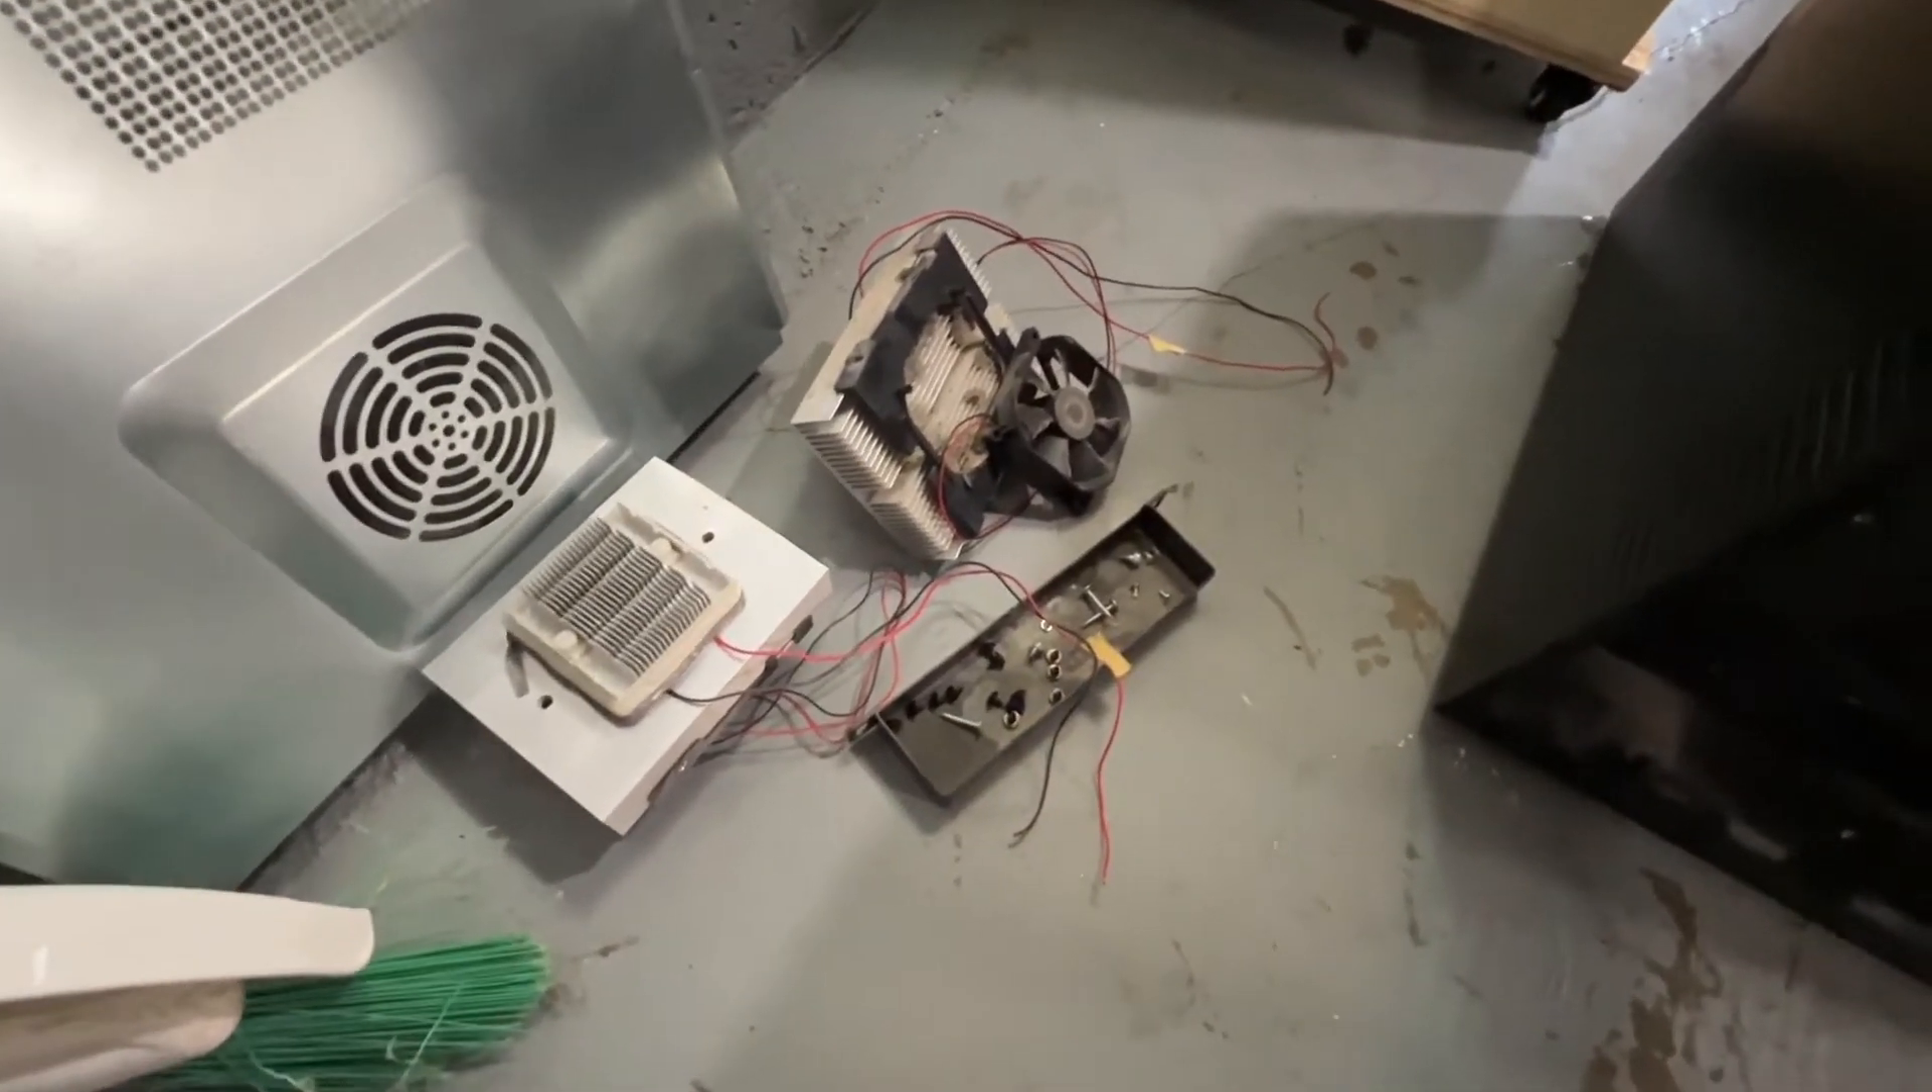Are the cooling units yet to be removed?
No.